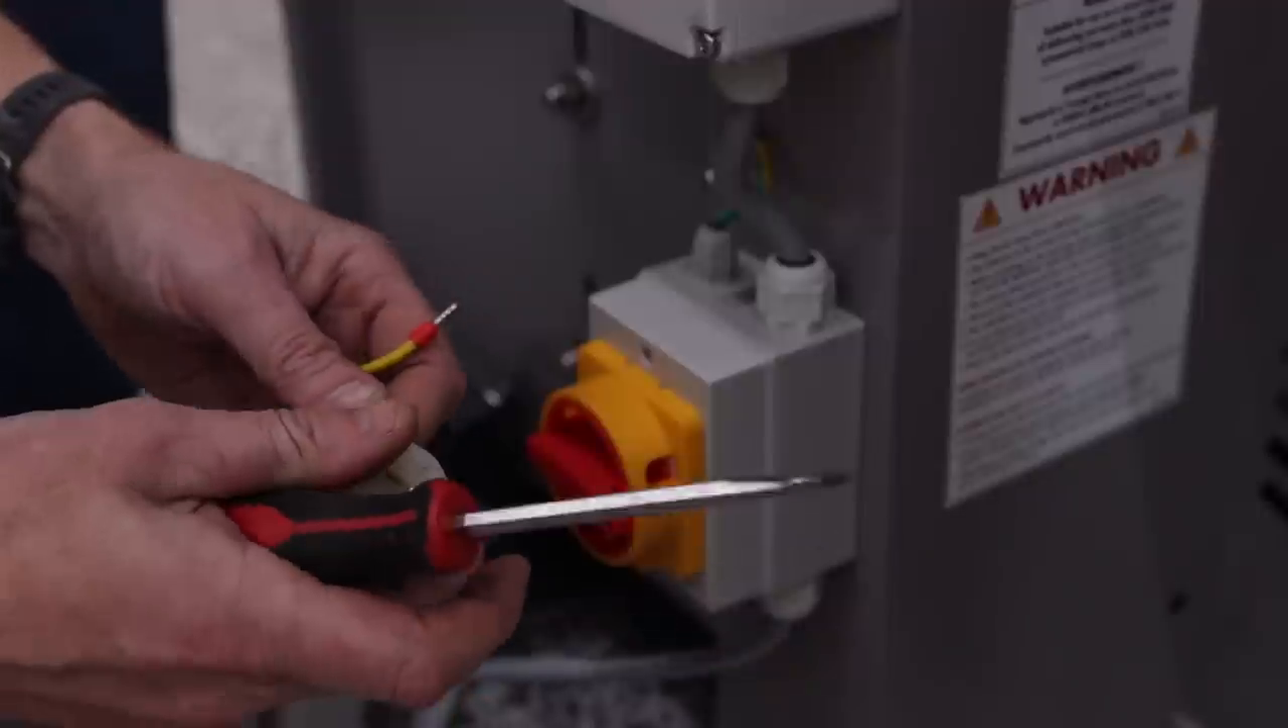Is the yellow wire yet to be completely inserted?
Yes.